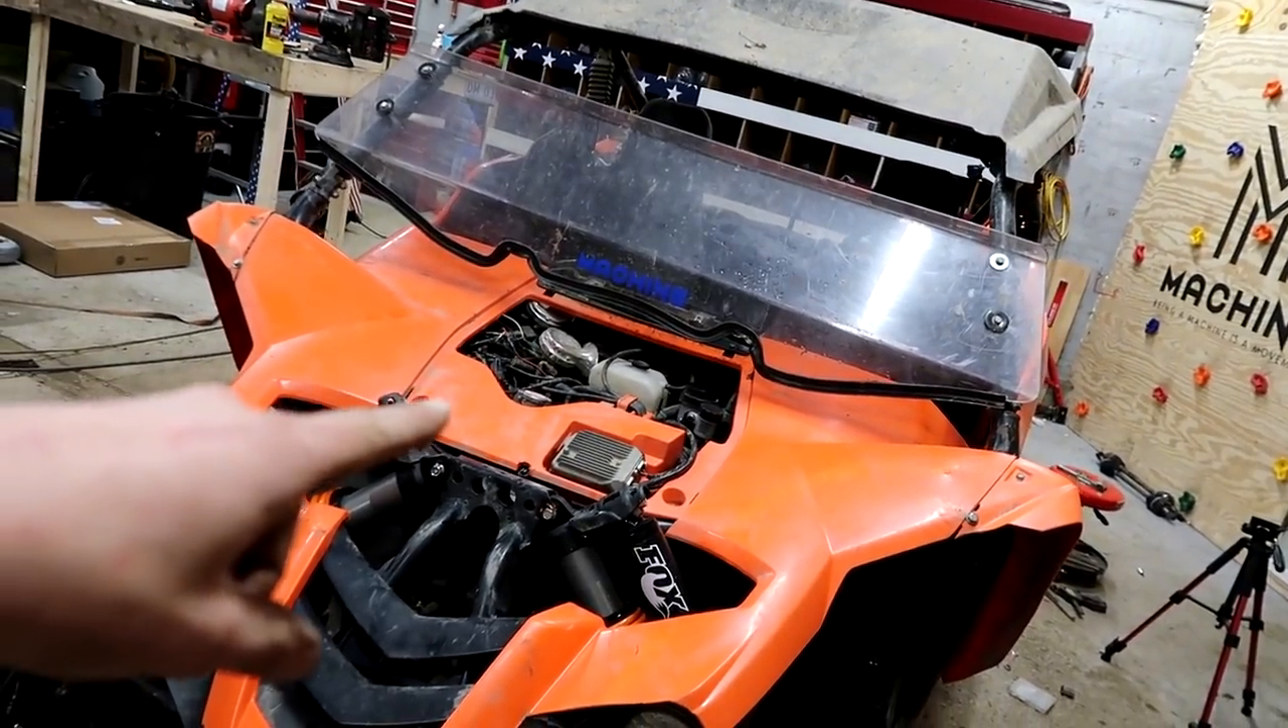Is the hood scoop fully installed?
No.